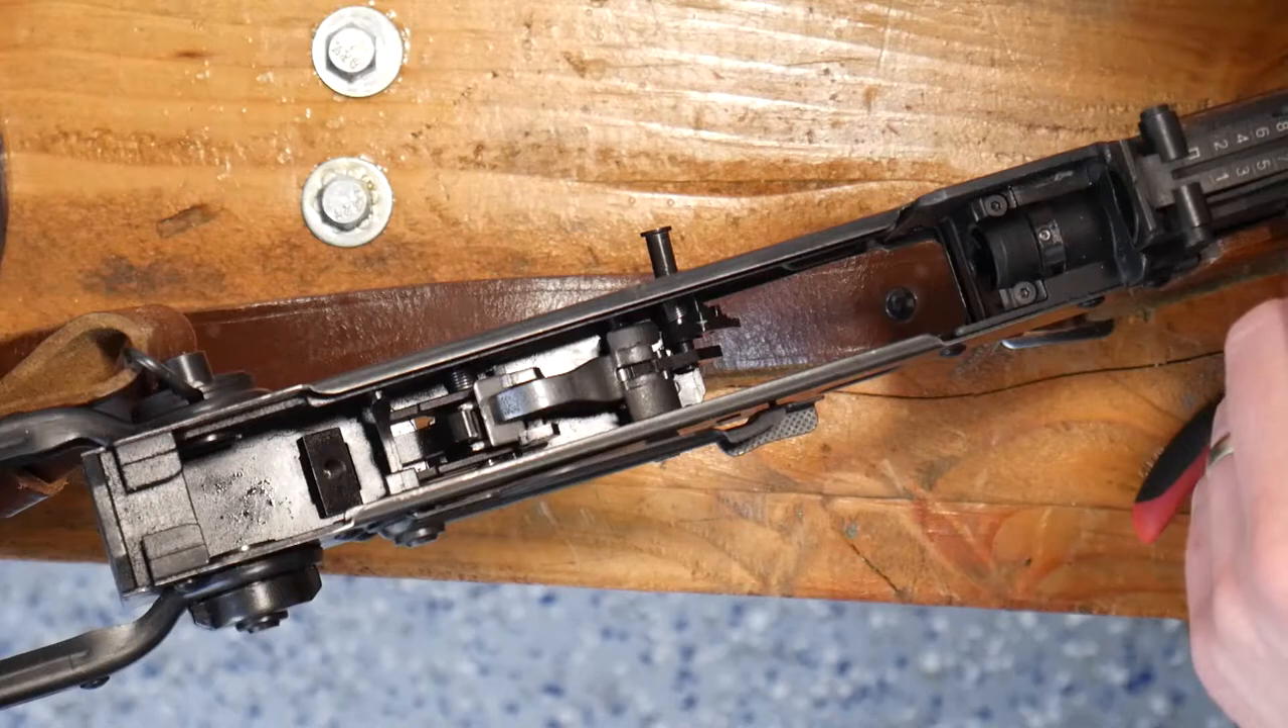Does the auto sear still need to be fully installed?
Yes.